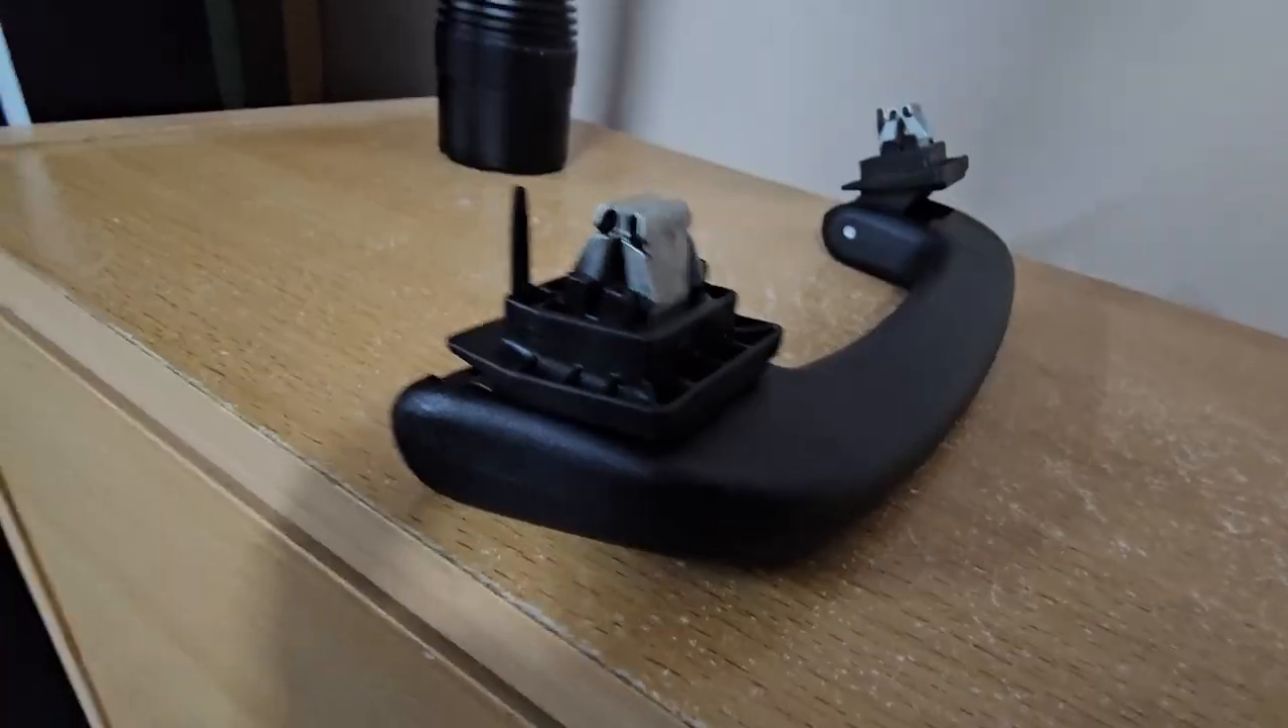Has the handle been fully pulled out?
Yes.